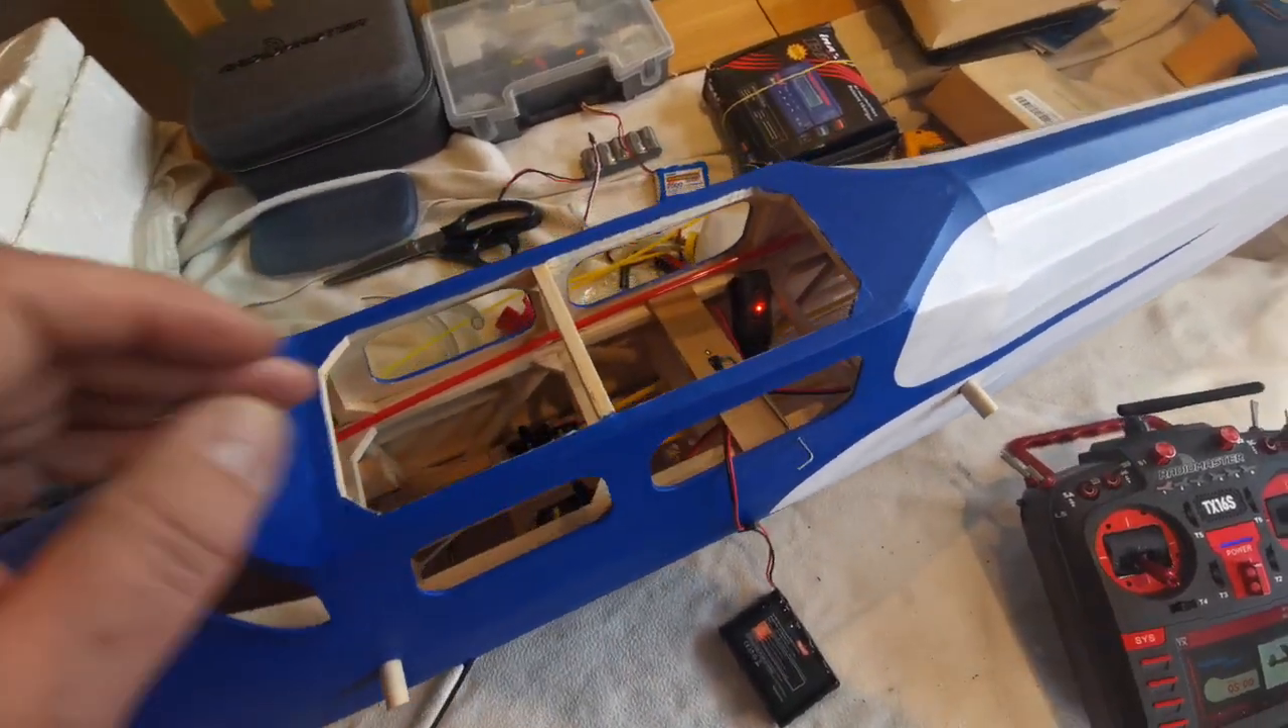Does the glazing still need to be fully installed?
Yes.